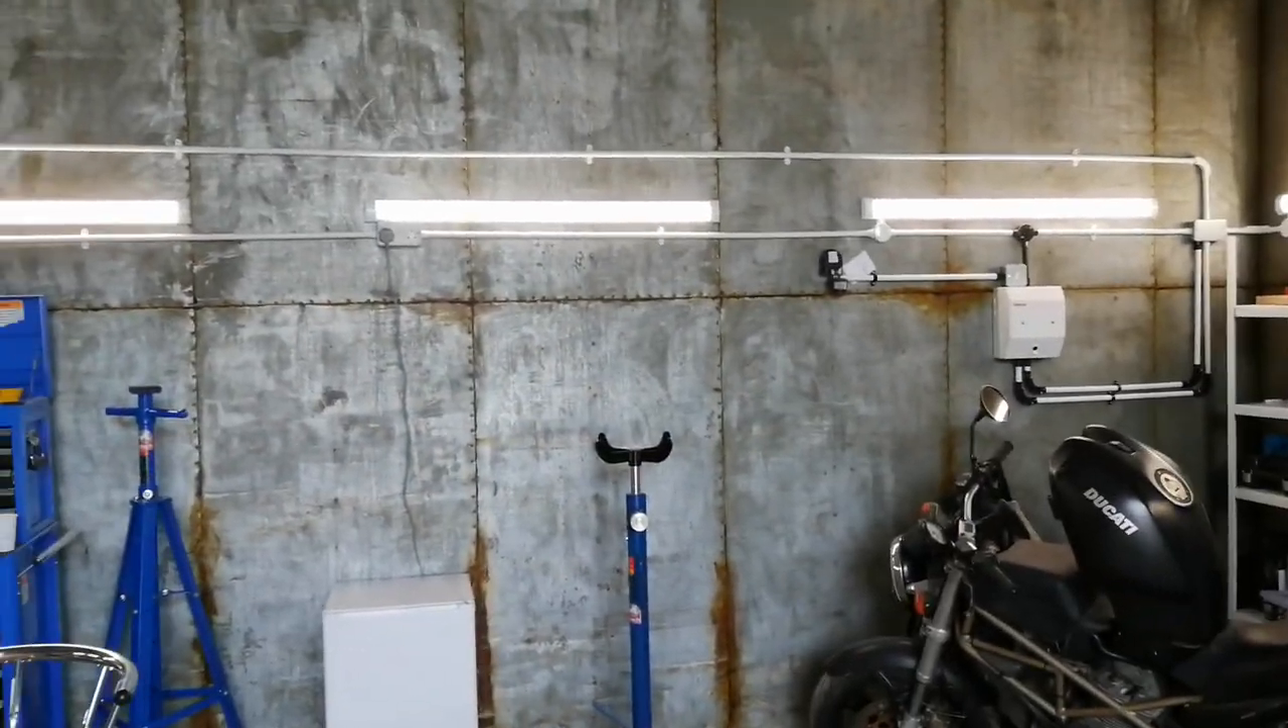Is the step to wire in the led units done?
Yes.